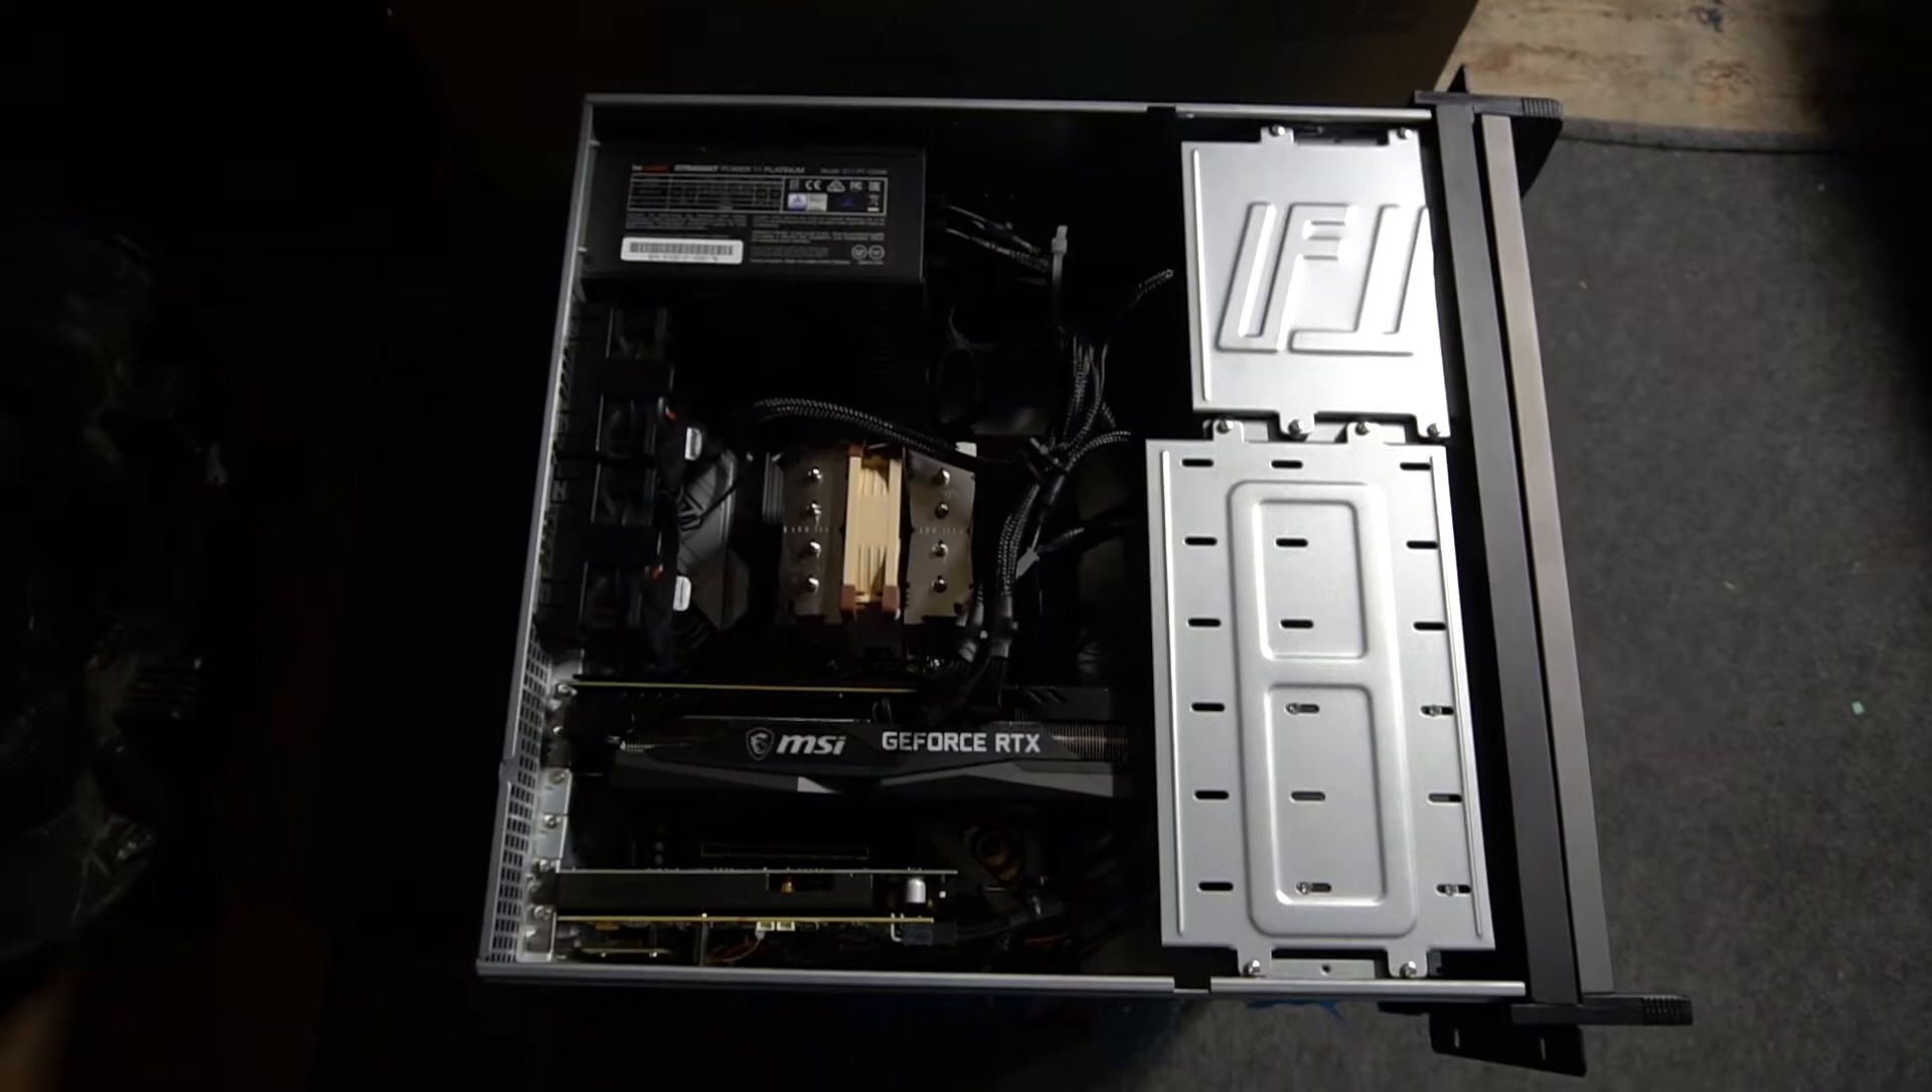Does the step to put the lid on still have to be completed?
Yes.